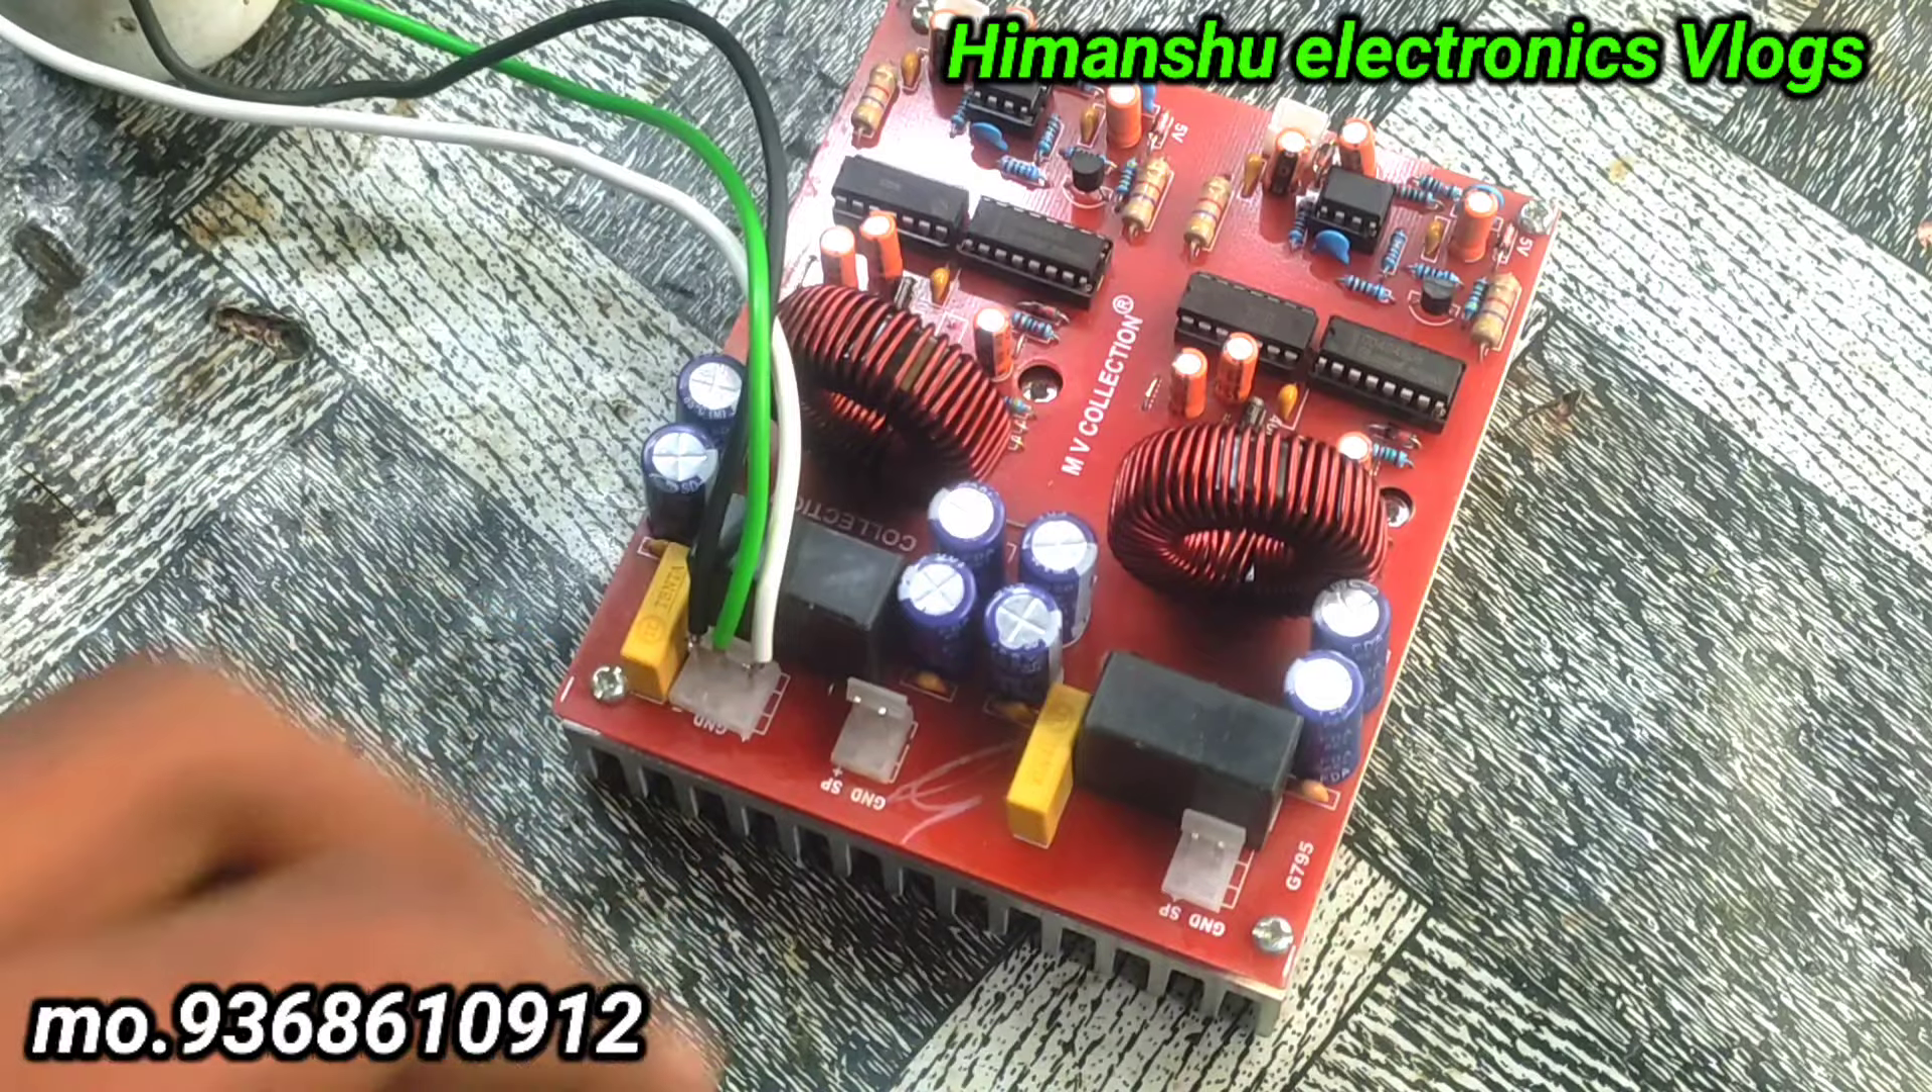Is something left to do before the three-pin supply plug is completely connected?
No.